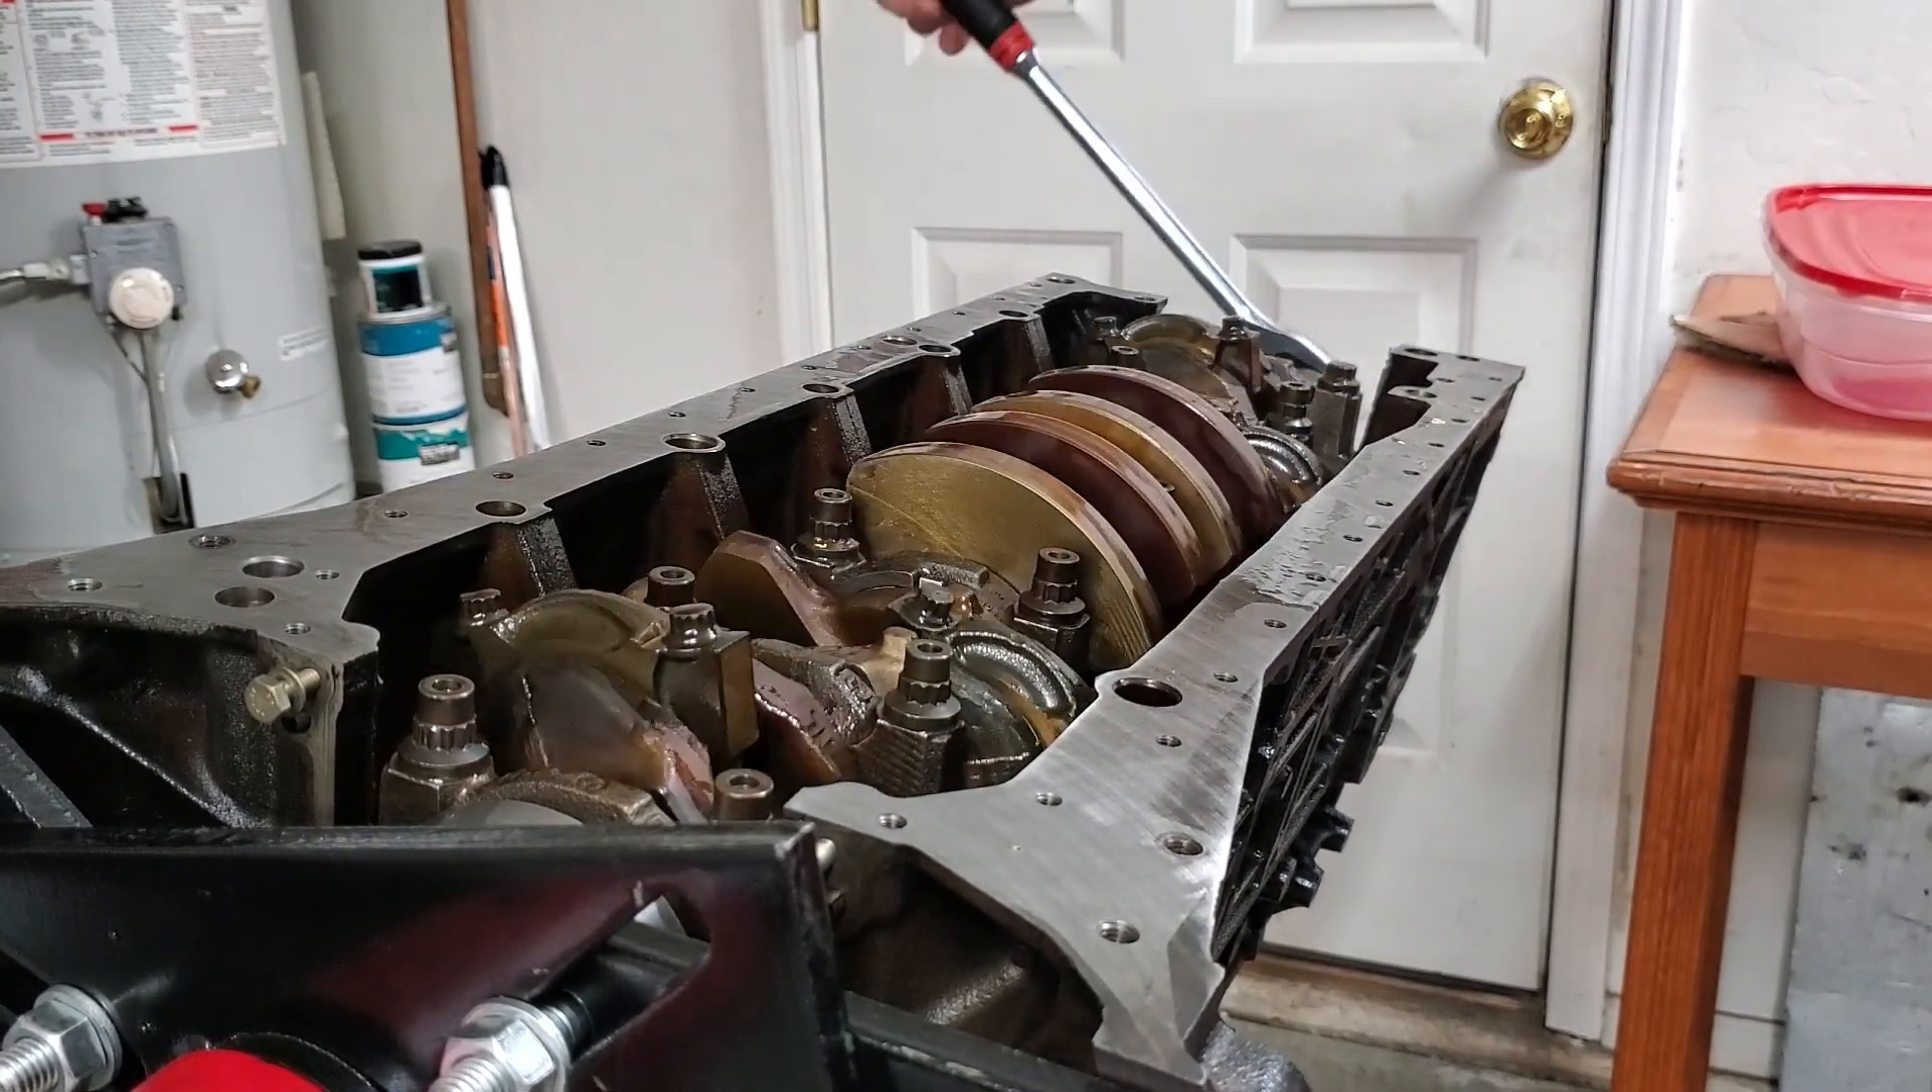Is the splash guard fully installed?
No.